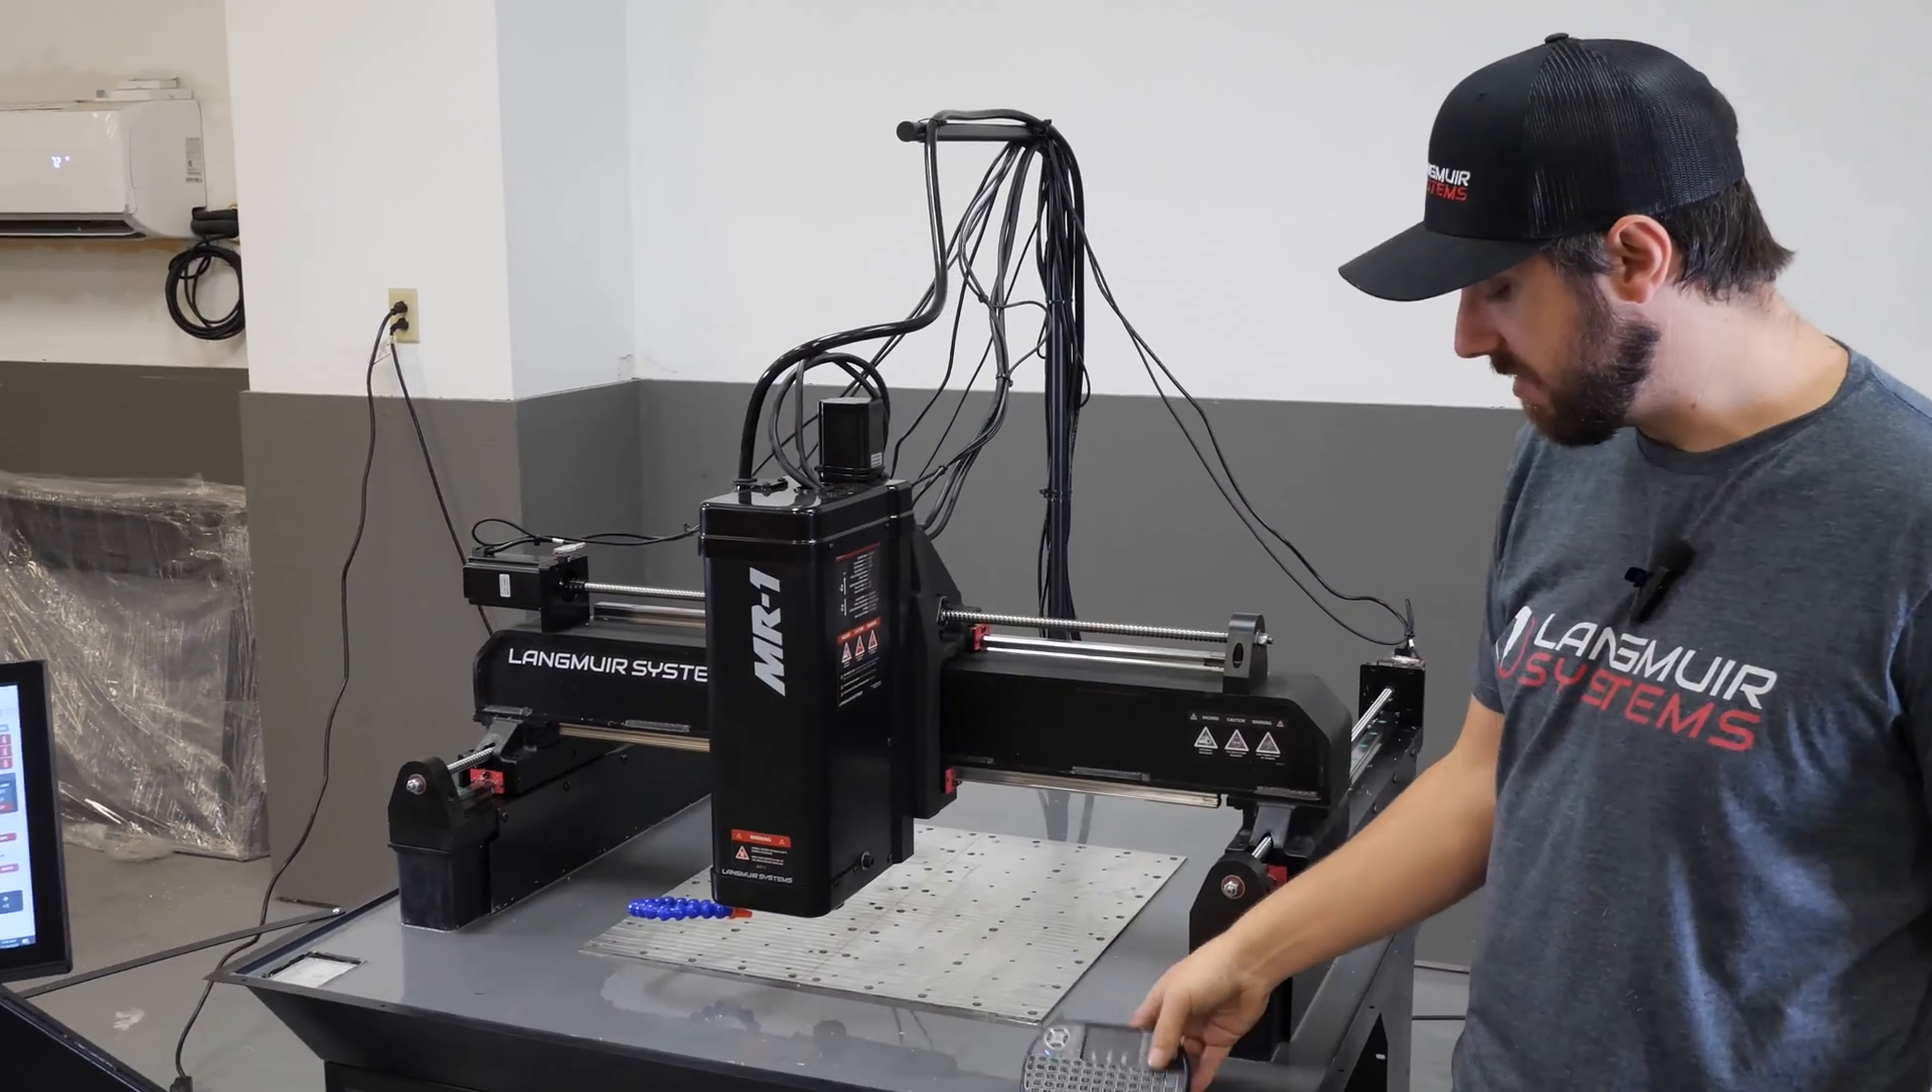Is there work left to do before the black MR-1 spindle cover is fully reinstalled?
No.